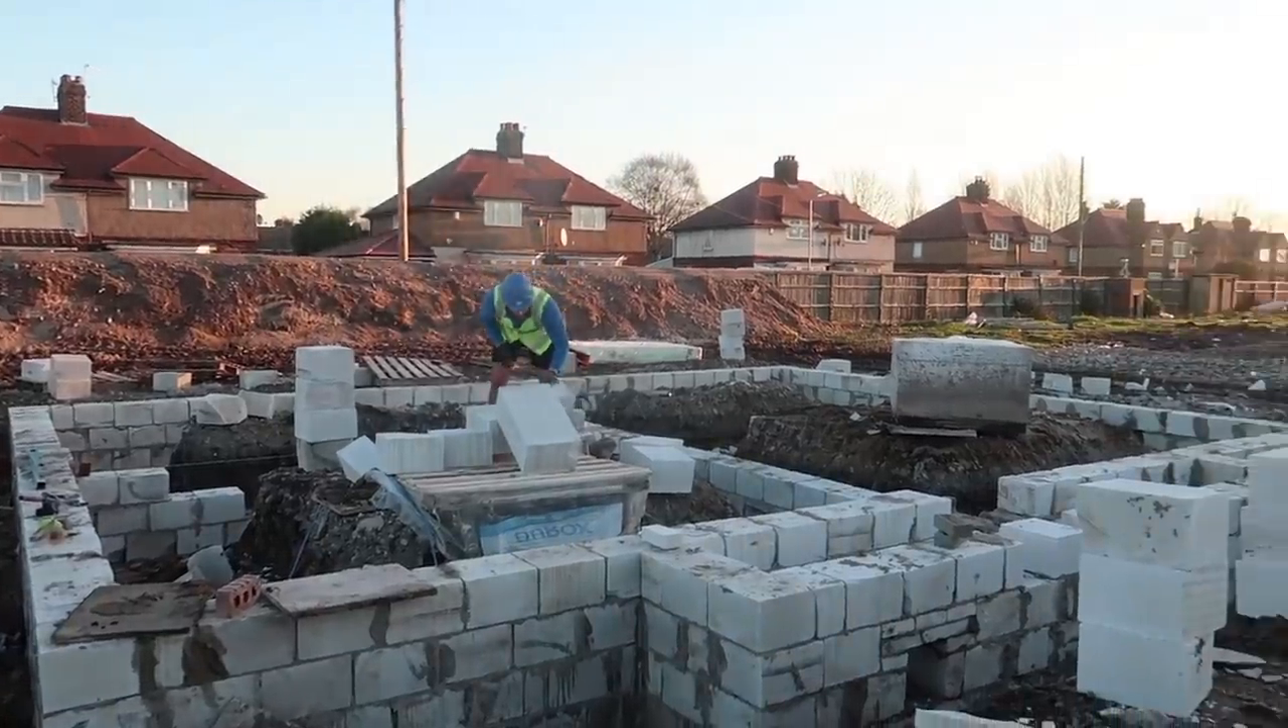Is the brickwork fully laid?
No.